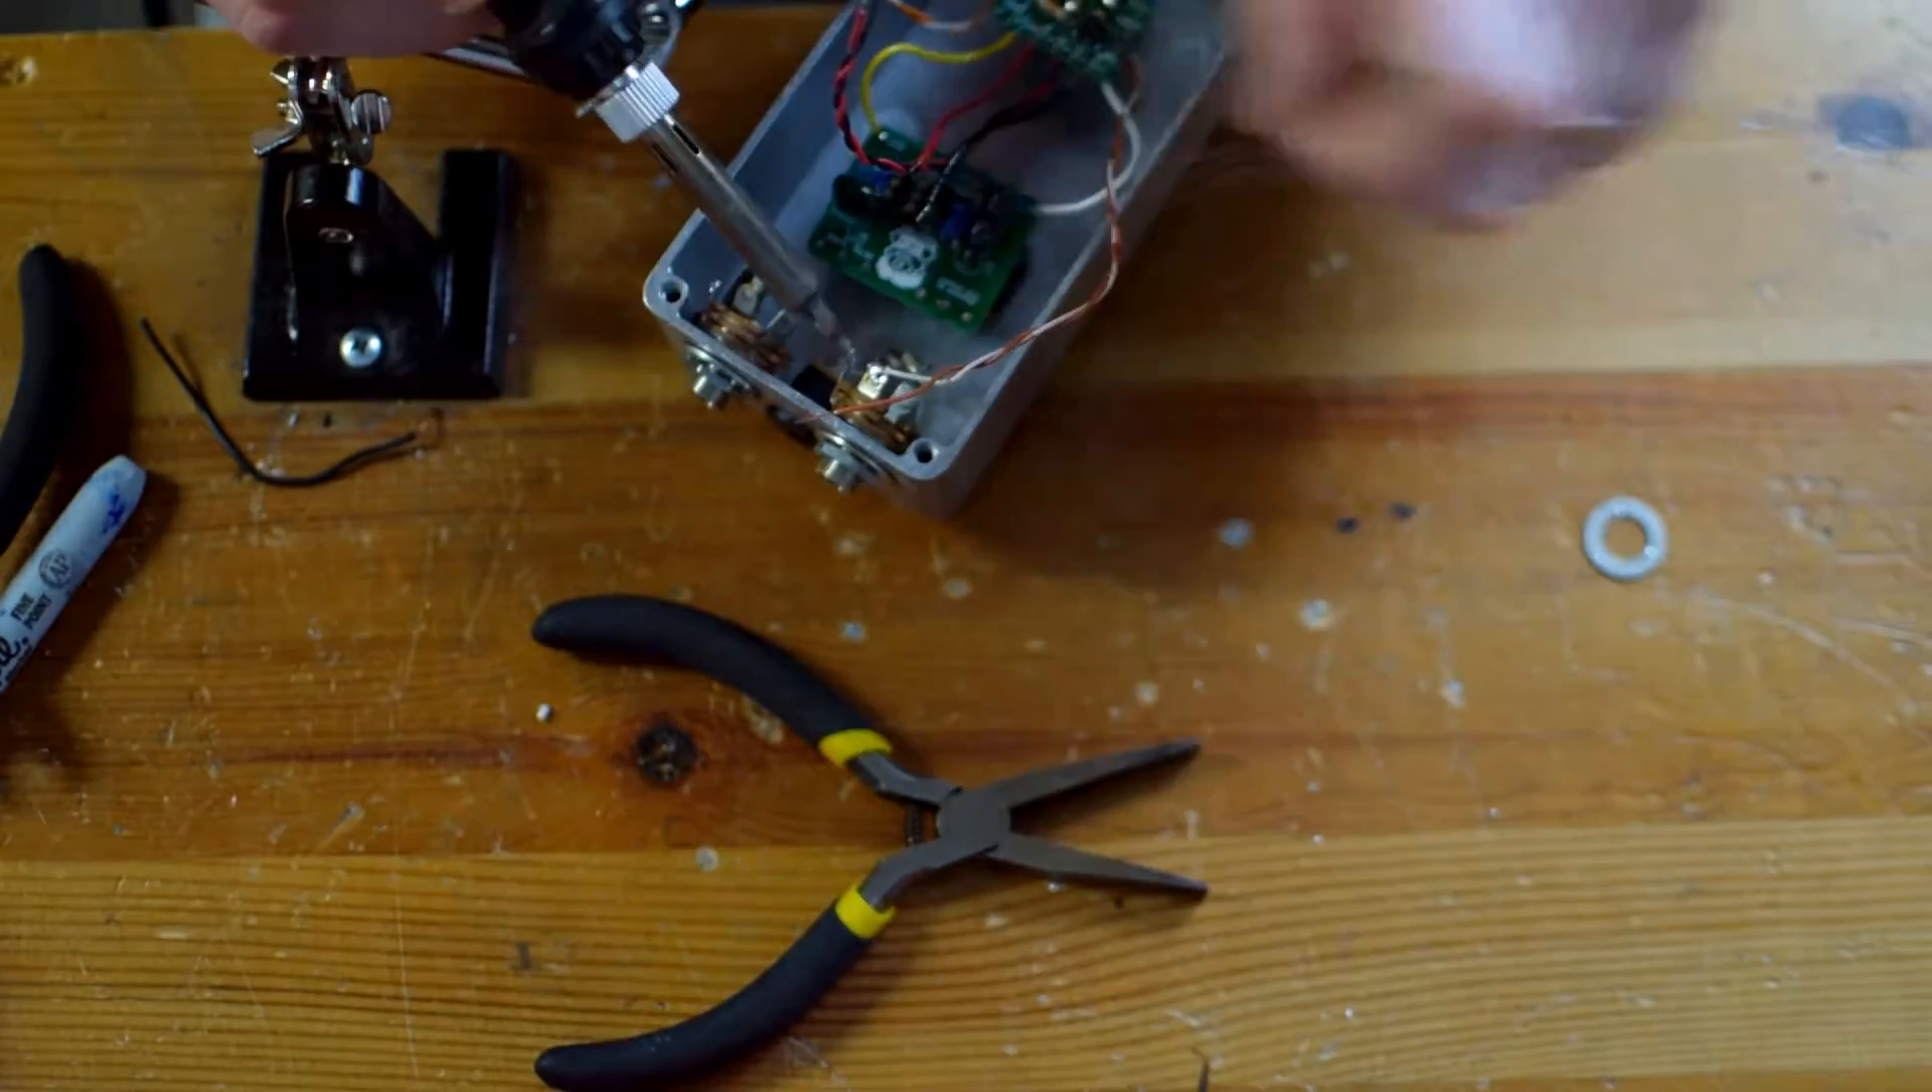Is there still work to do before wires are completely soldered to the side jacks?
Yes.